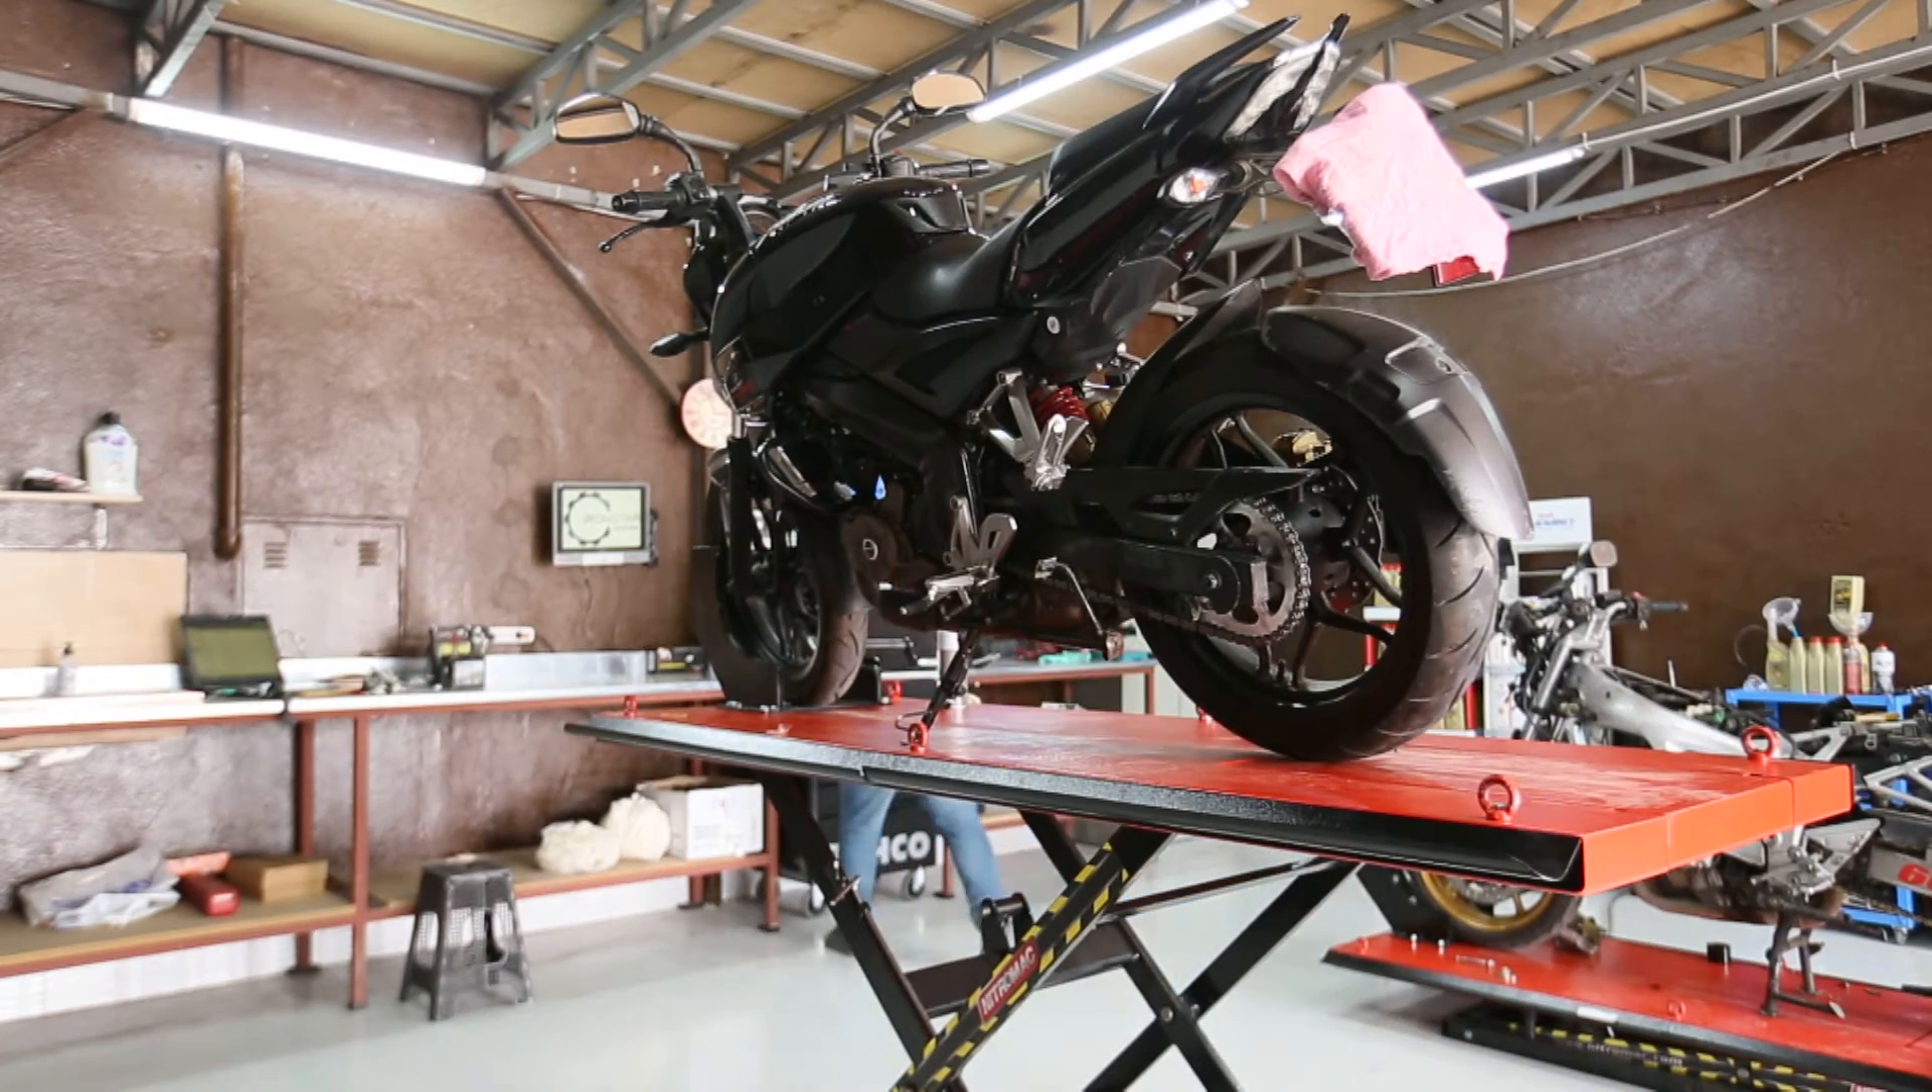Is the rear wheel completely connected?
Yes.